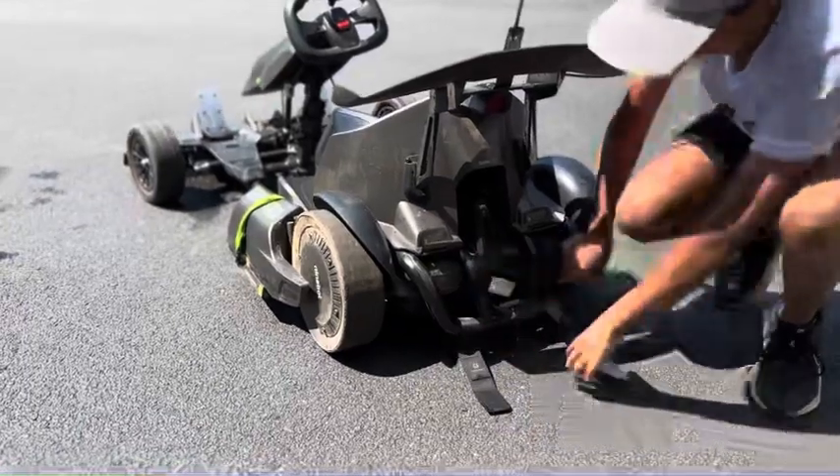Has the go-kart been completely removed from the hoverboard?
No.